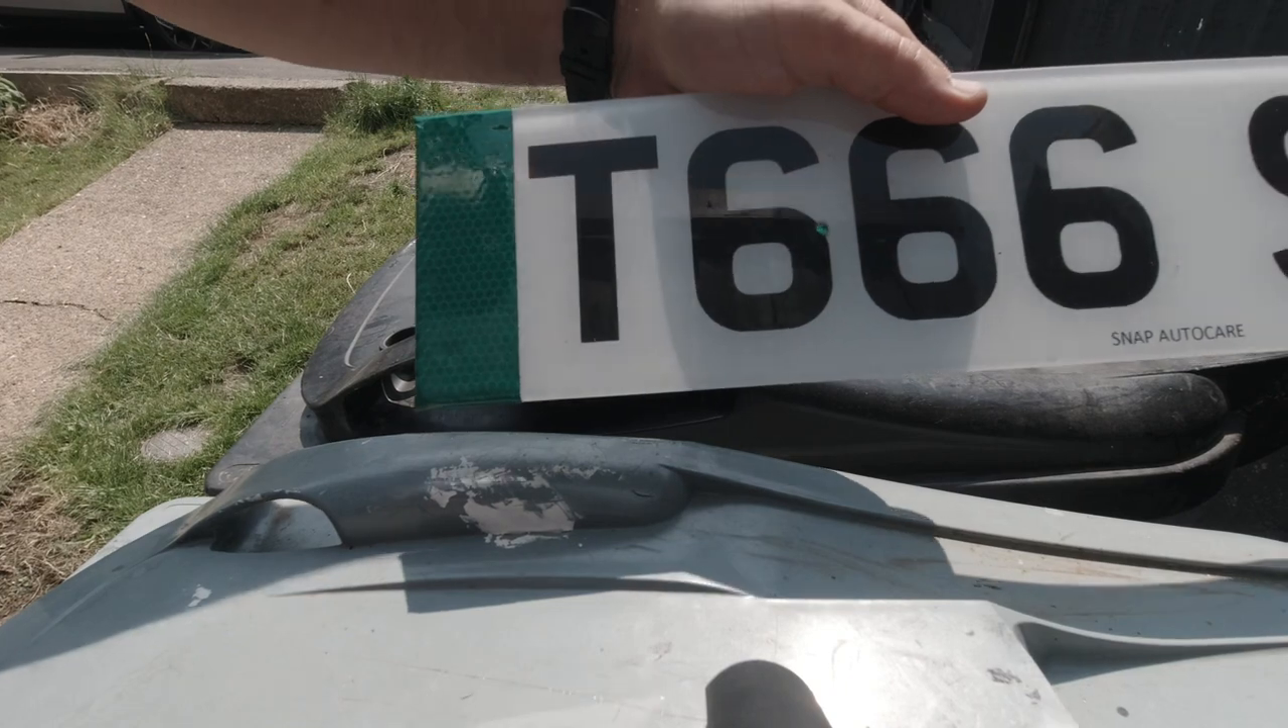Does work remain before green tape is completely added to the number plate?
No.